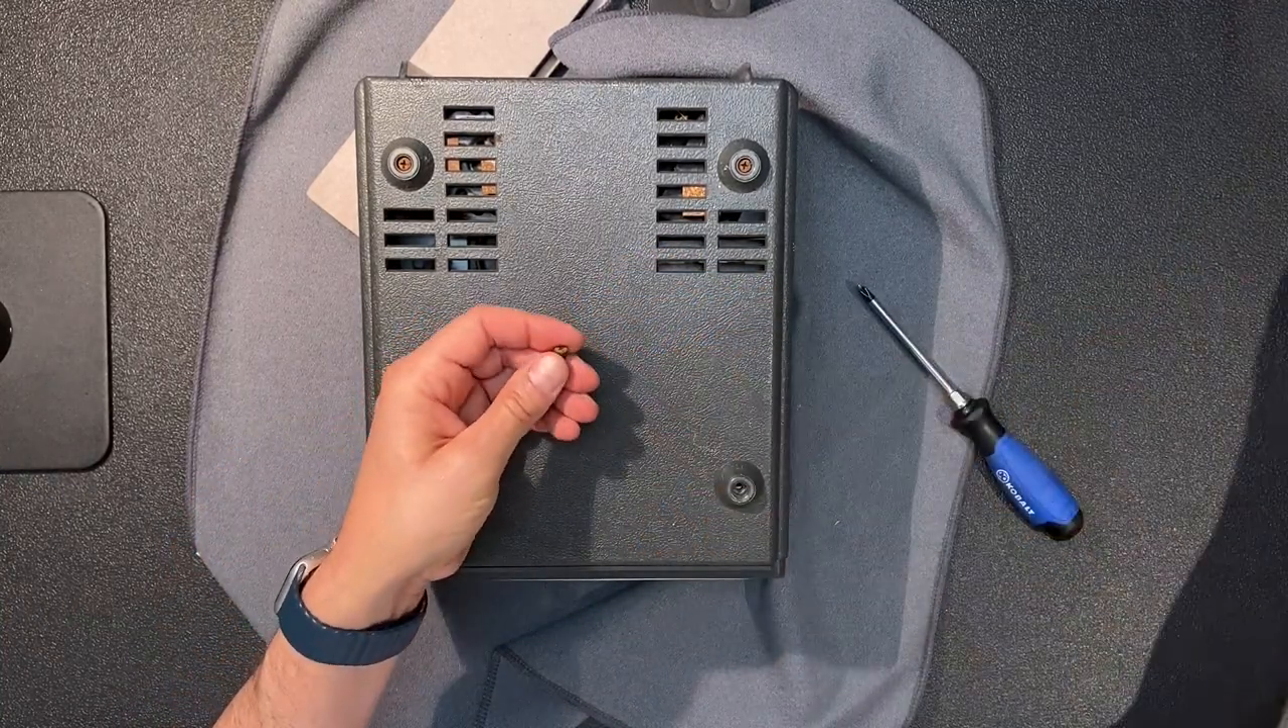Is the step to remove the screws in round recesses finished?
No.